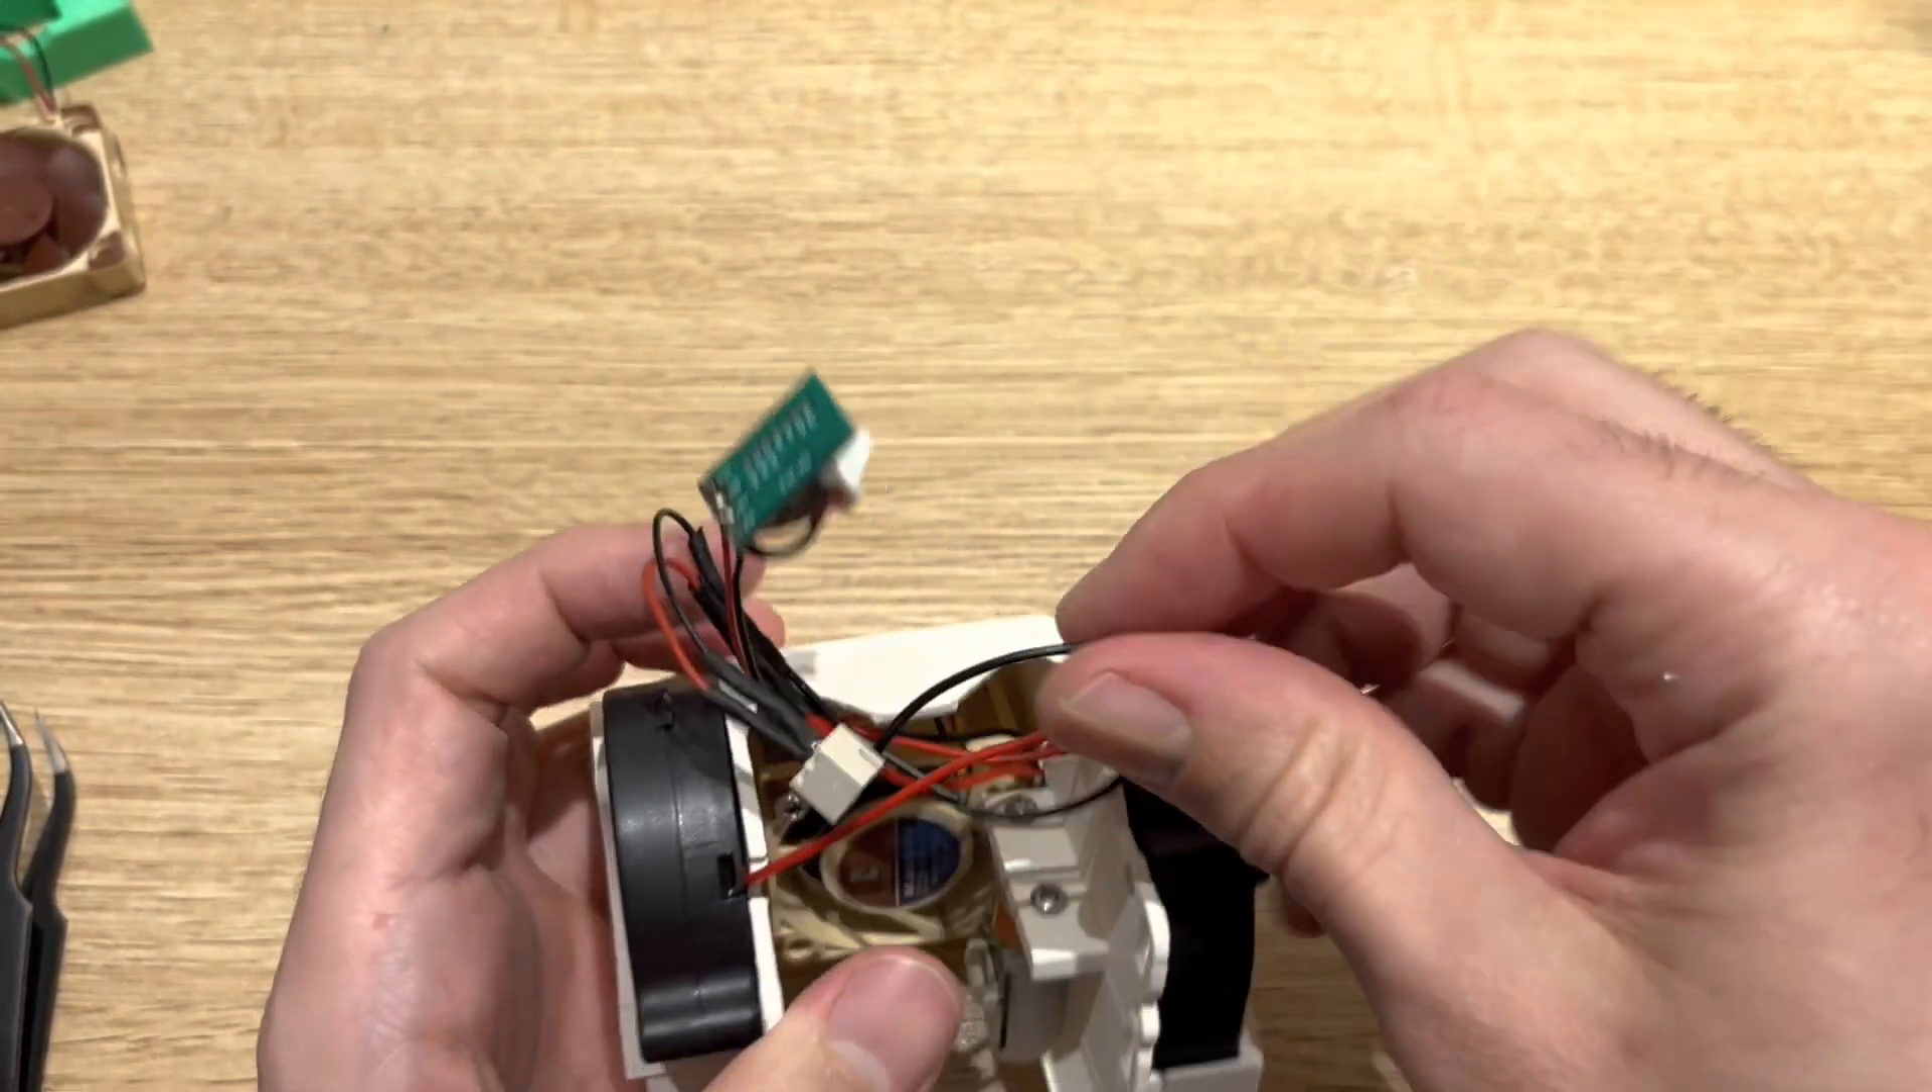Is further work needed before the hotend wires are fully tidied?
Yes.